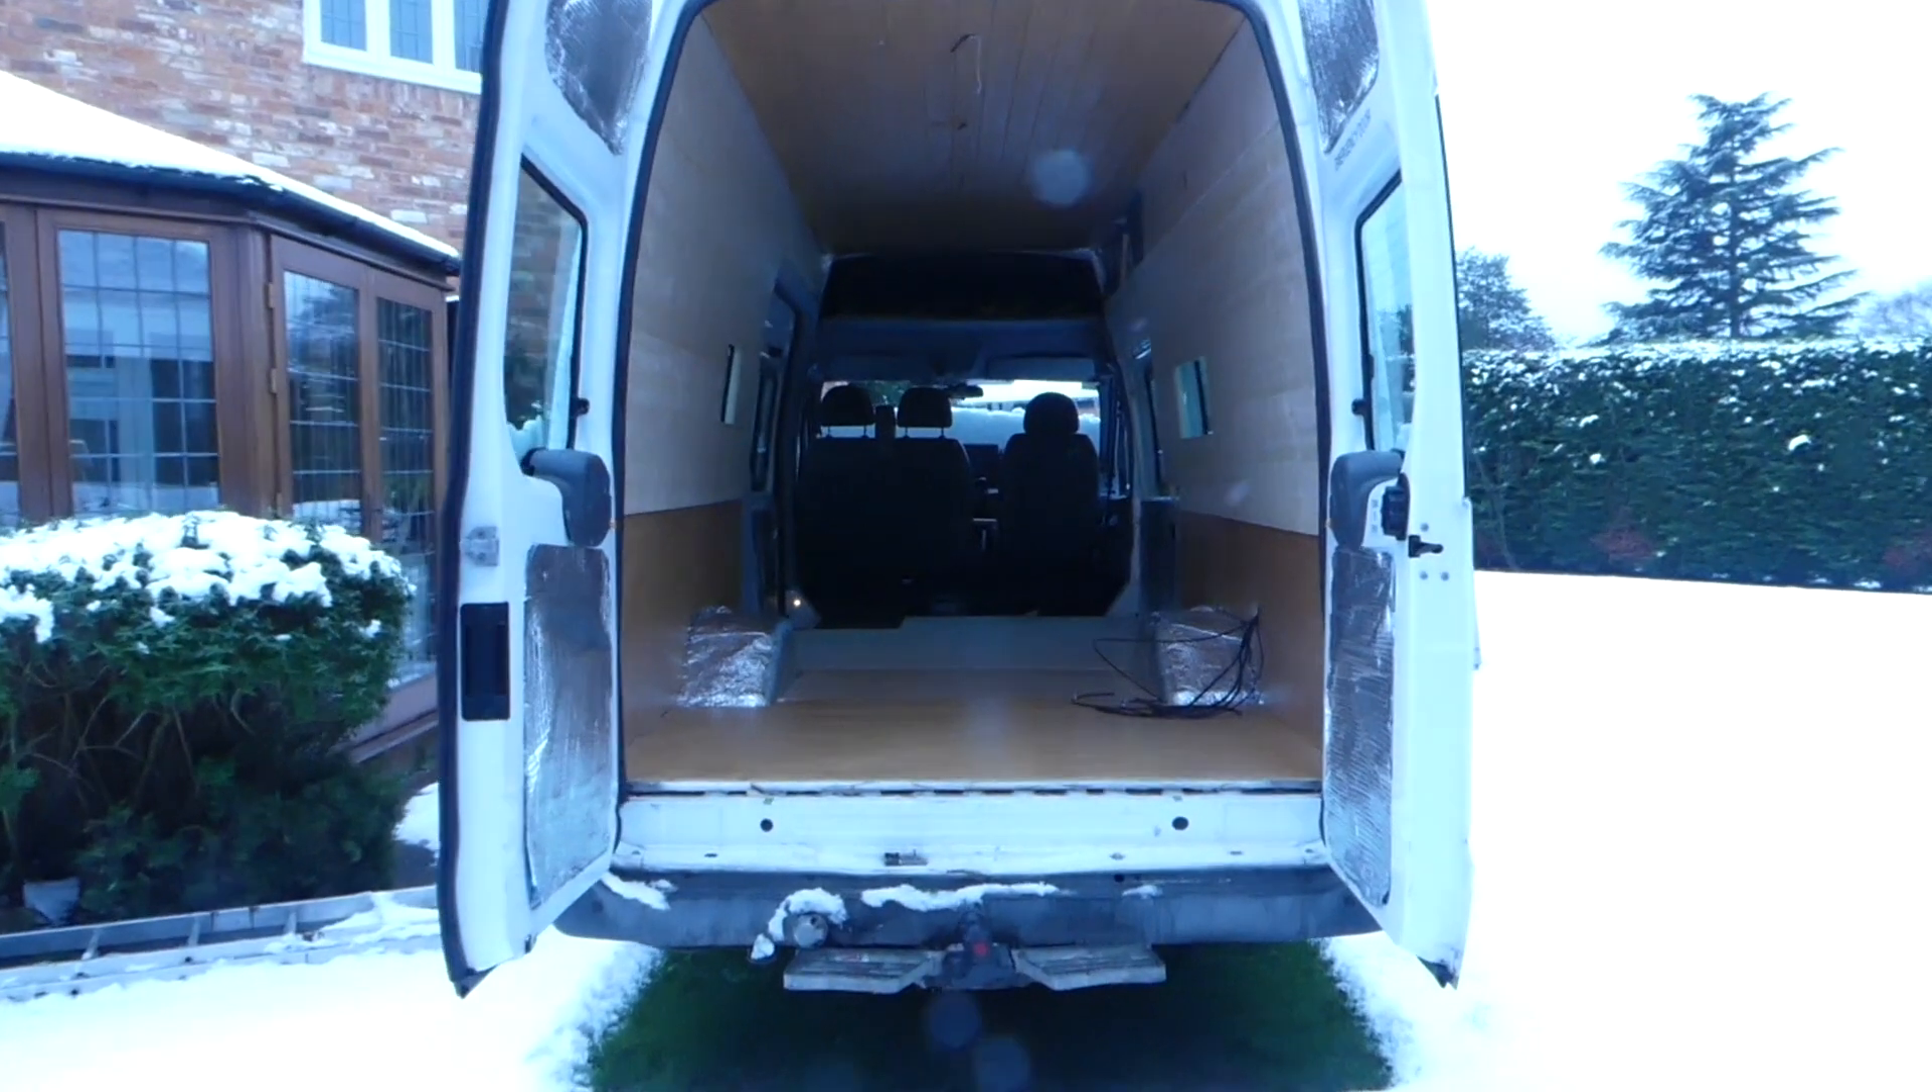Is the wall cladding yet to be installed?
No.